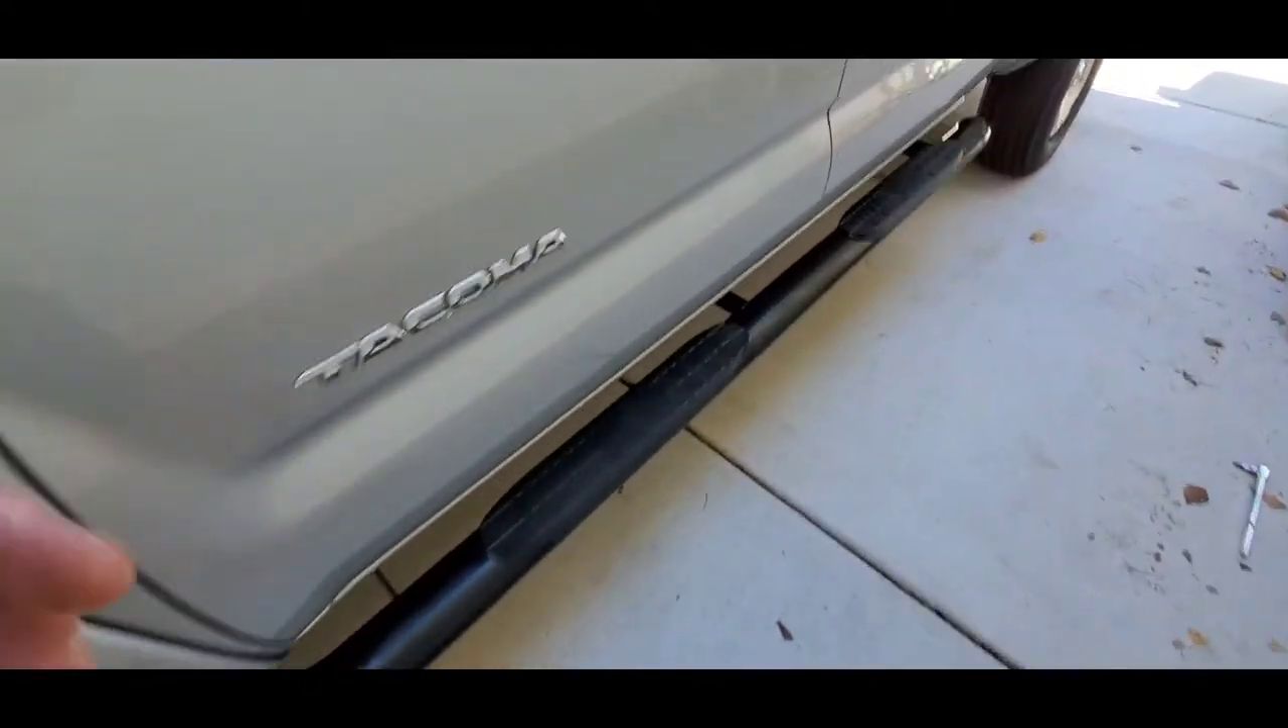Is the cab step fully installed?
Yes.